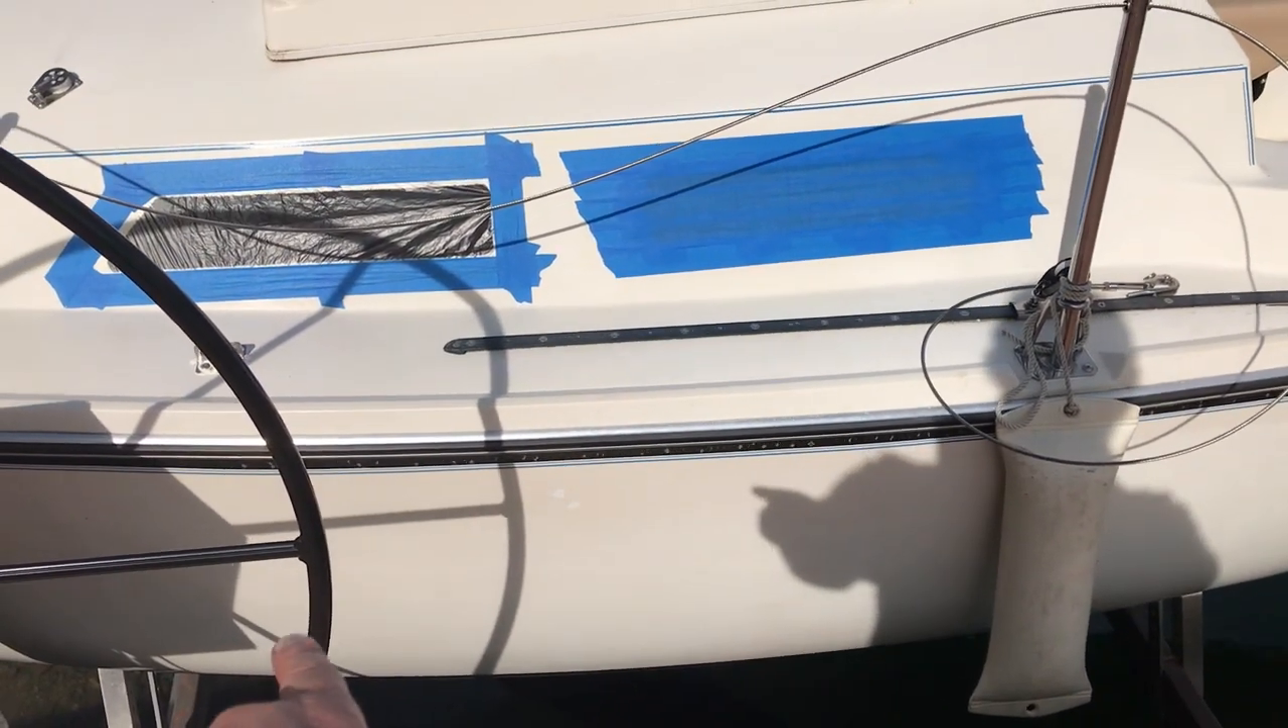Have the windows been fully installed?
No.